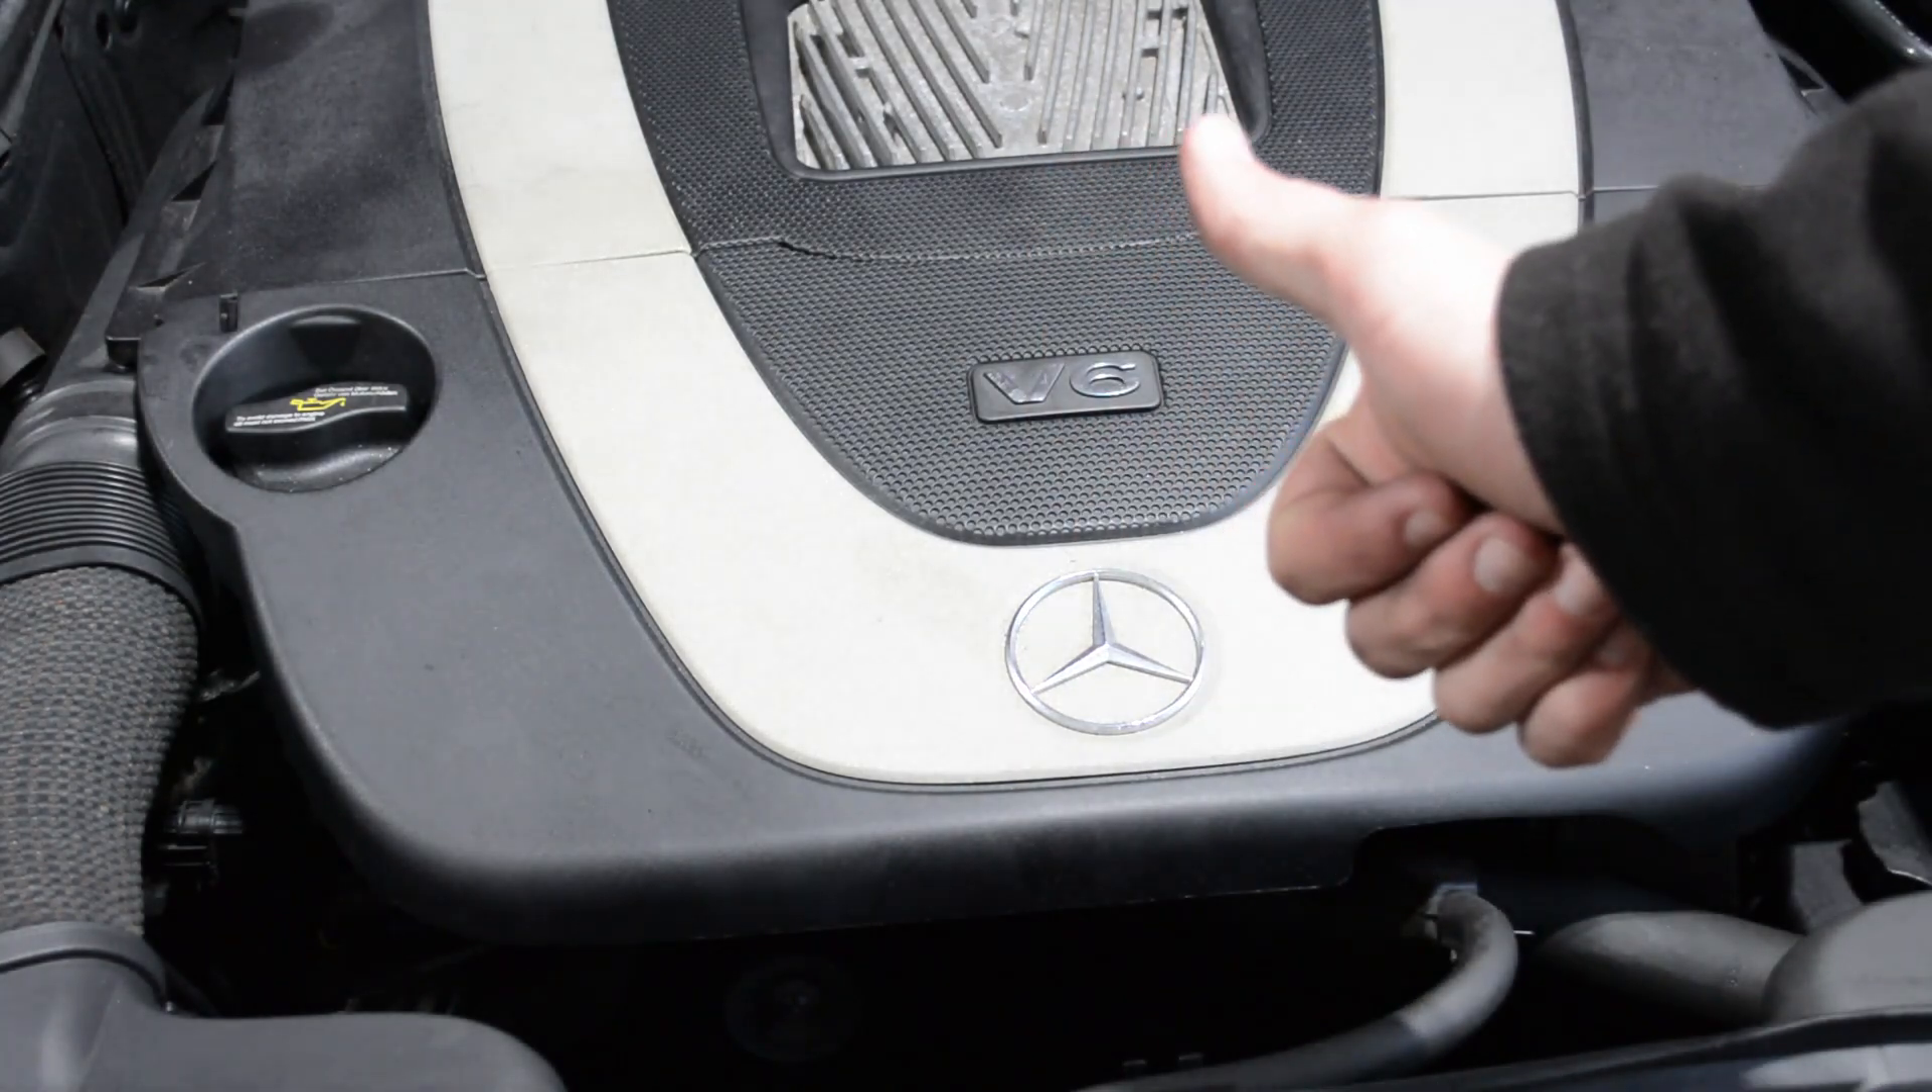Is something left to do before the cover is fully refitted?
No.